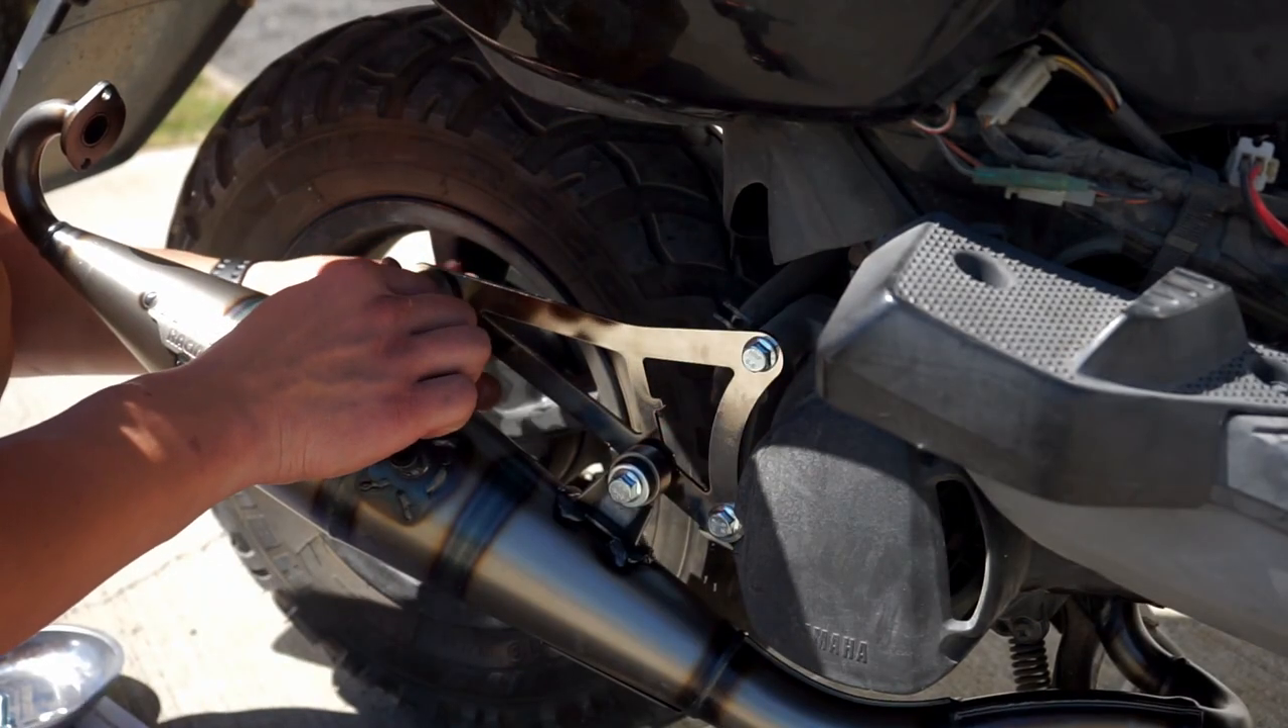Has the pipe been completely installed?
No.